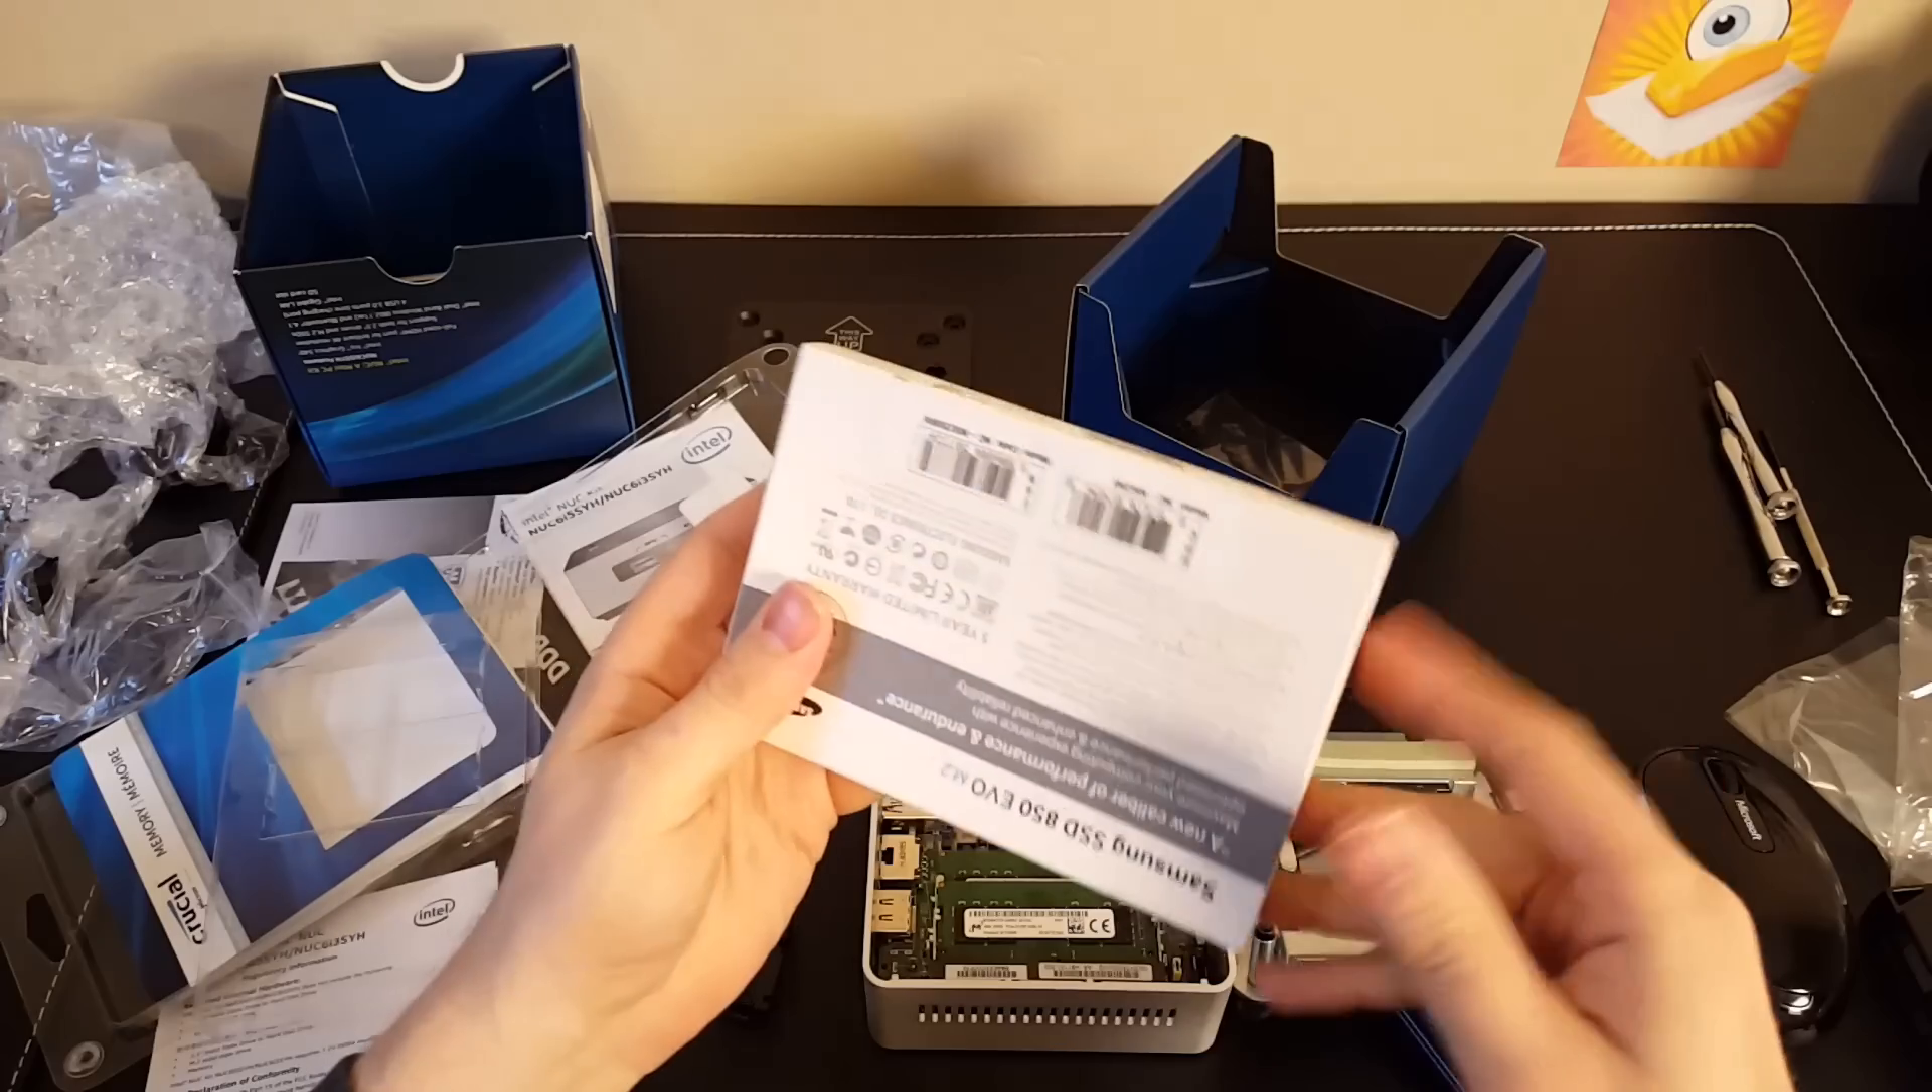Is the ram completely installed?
Yes.